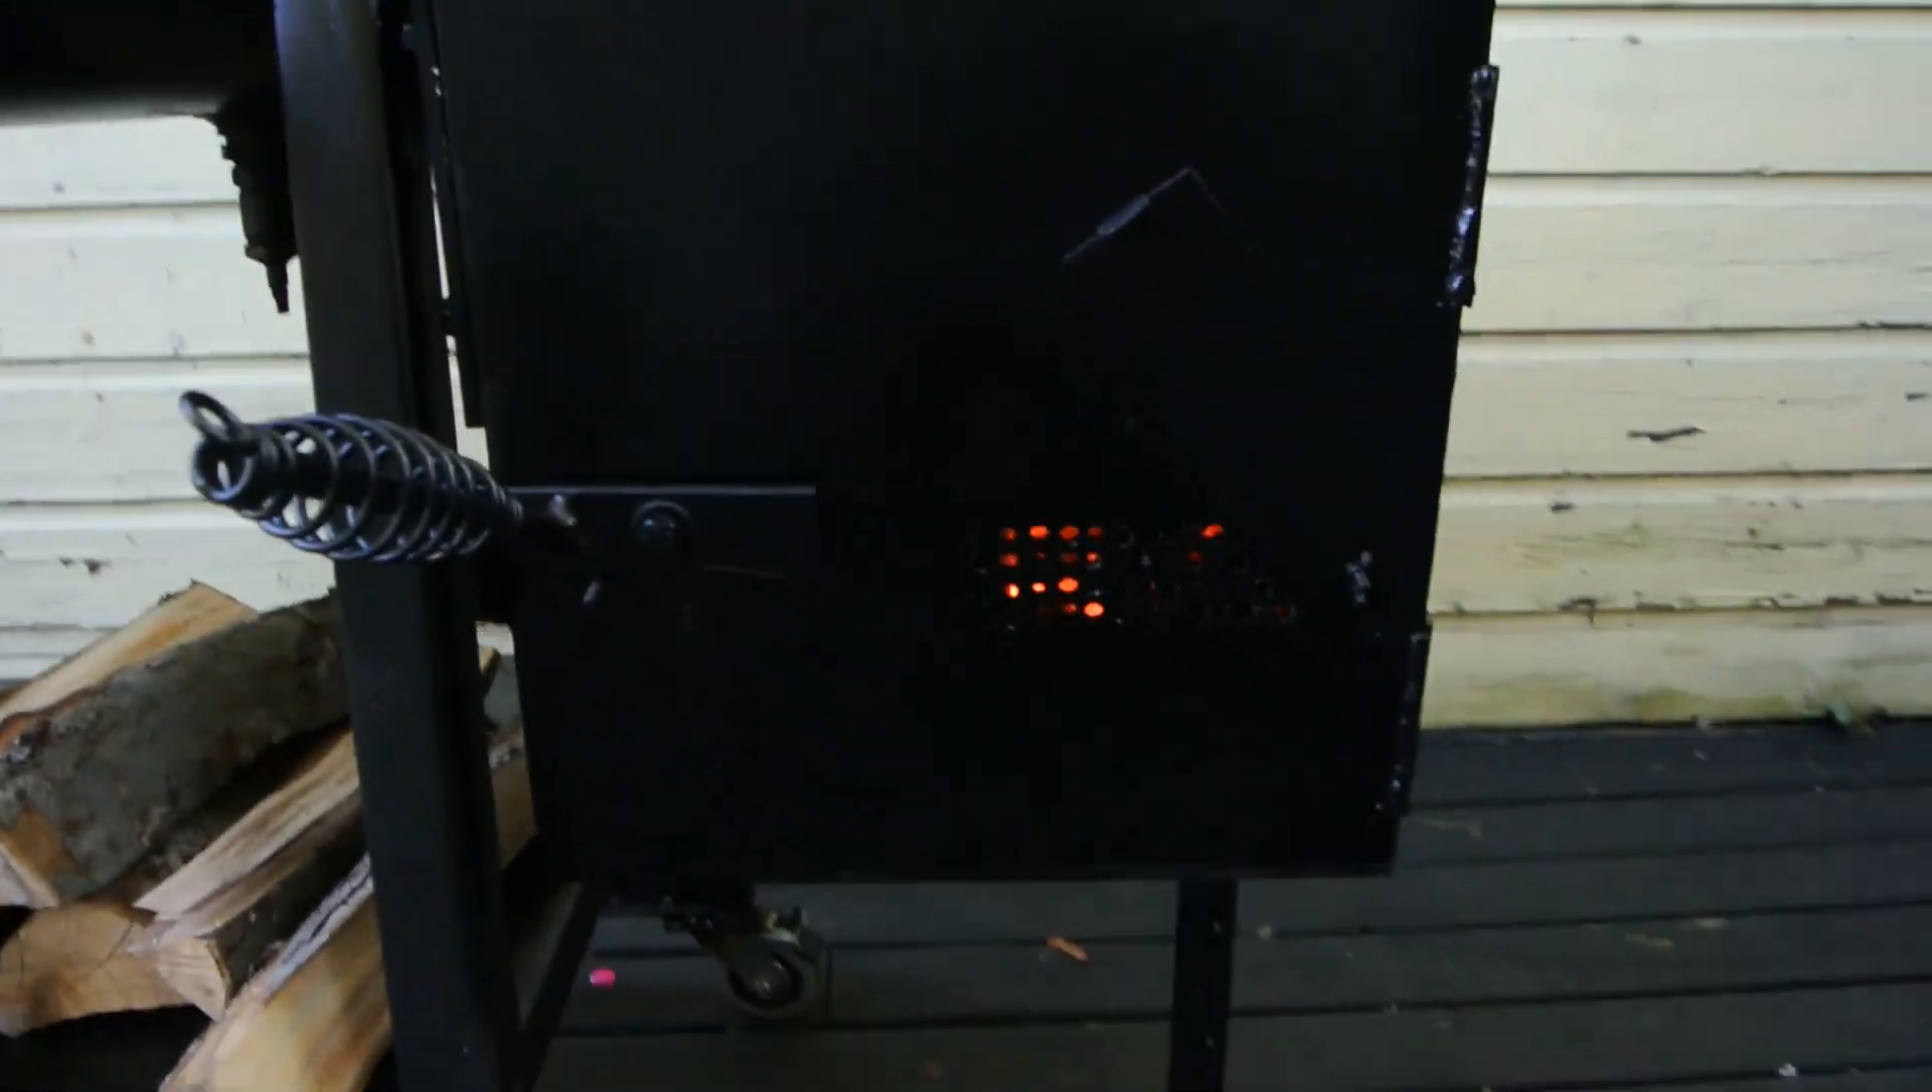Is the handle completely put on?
Yes.